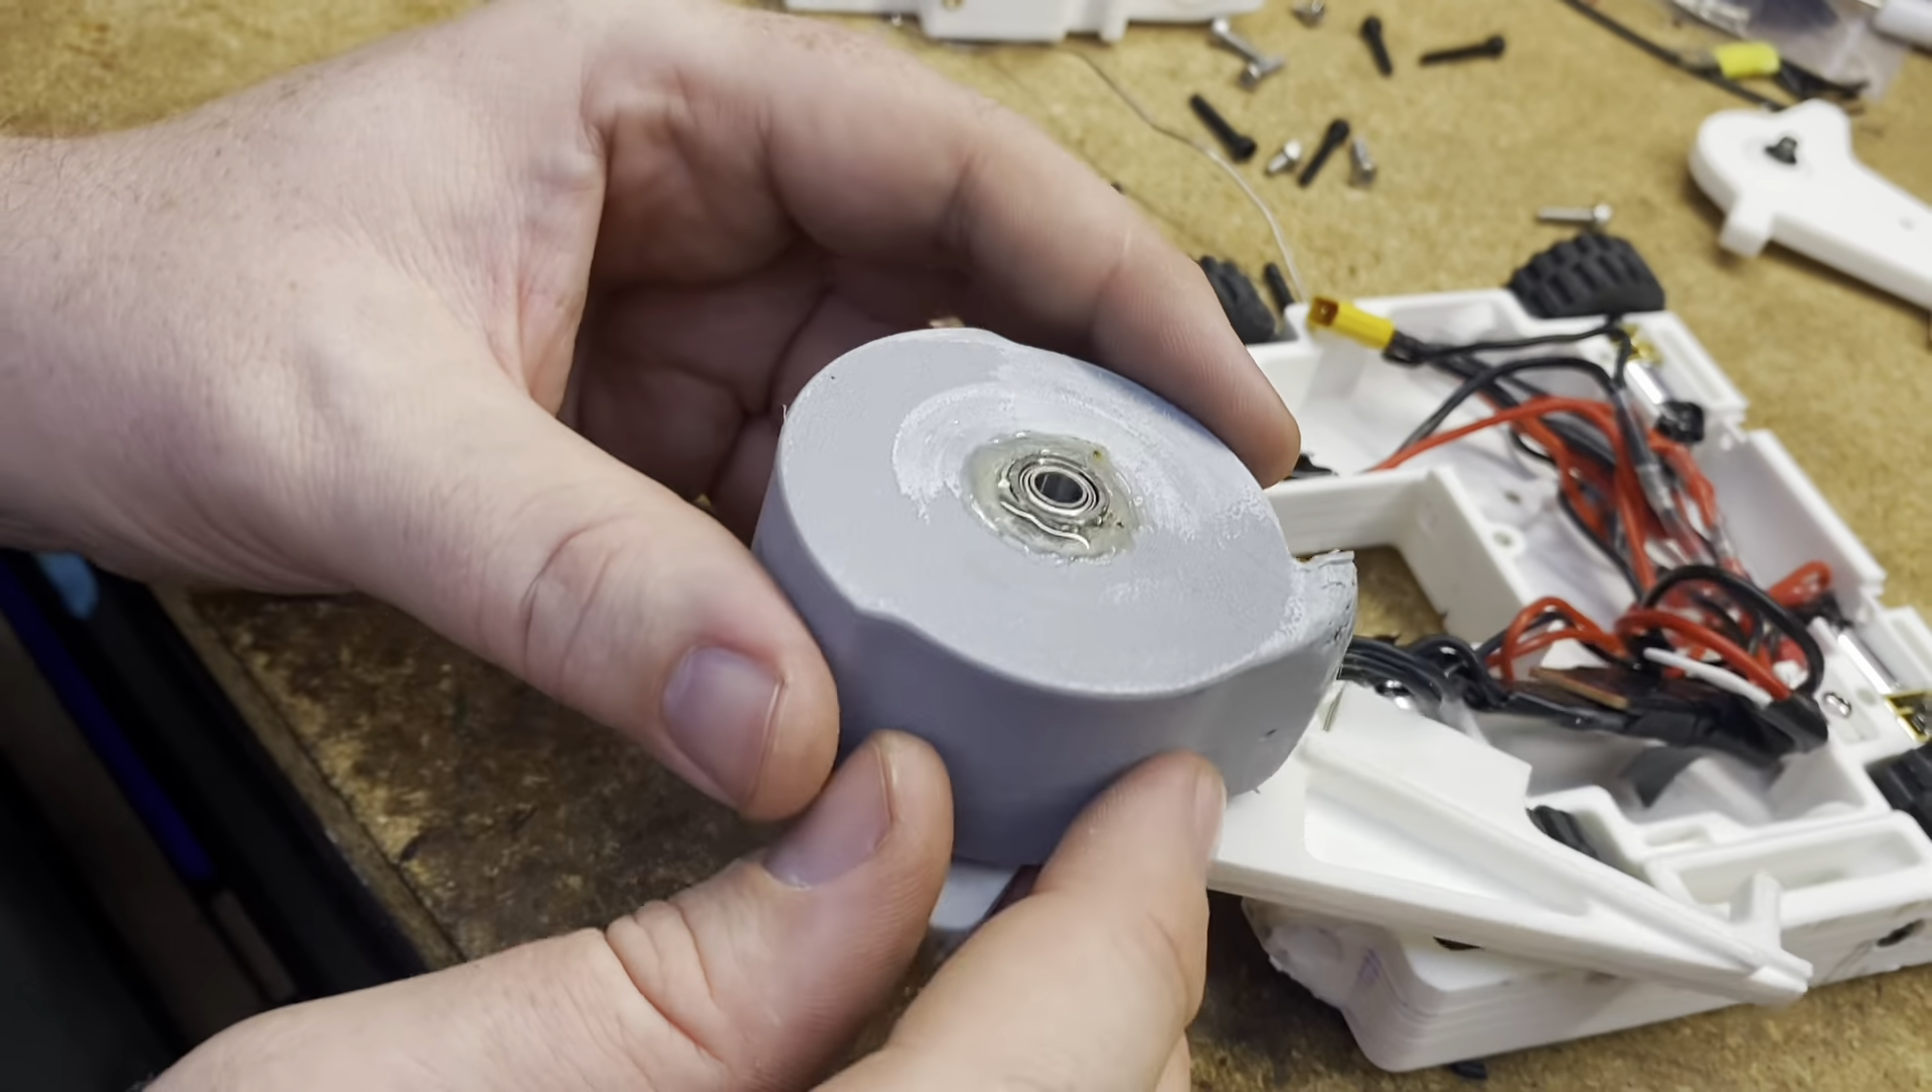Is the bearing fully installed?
Yes.